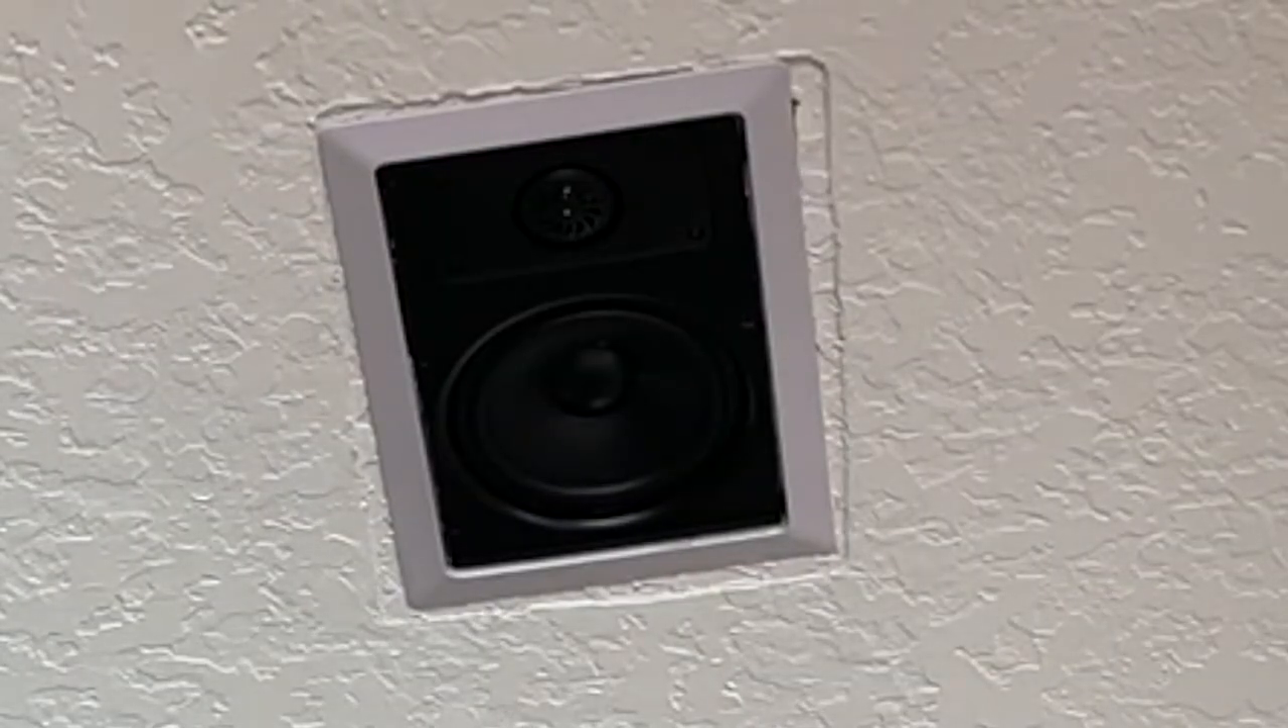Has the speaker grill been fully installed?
No.